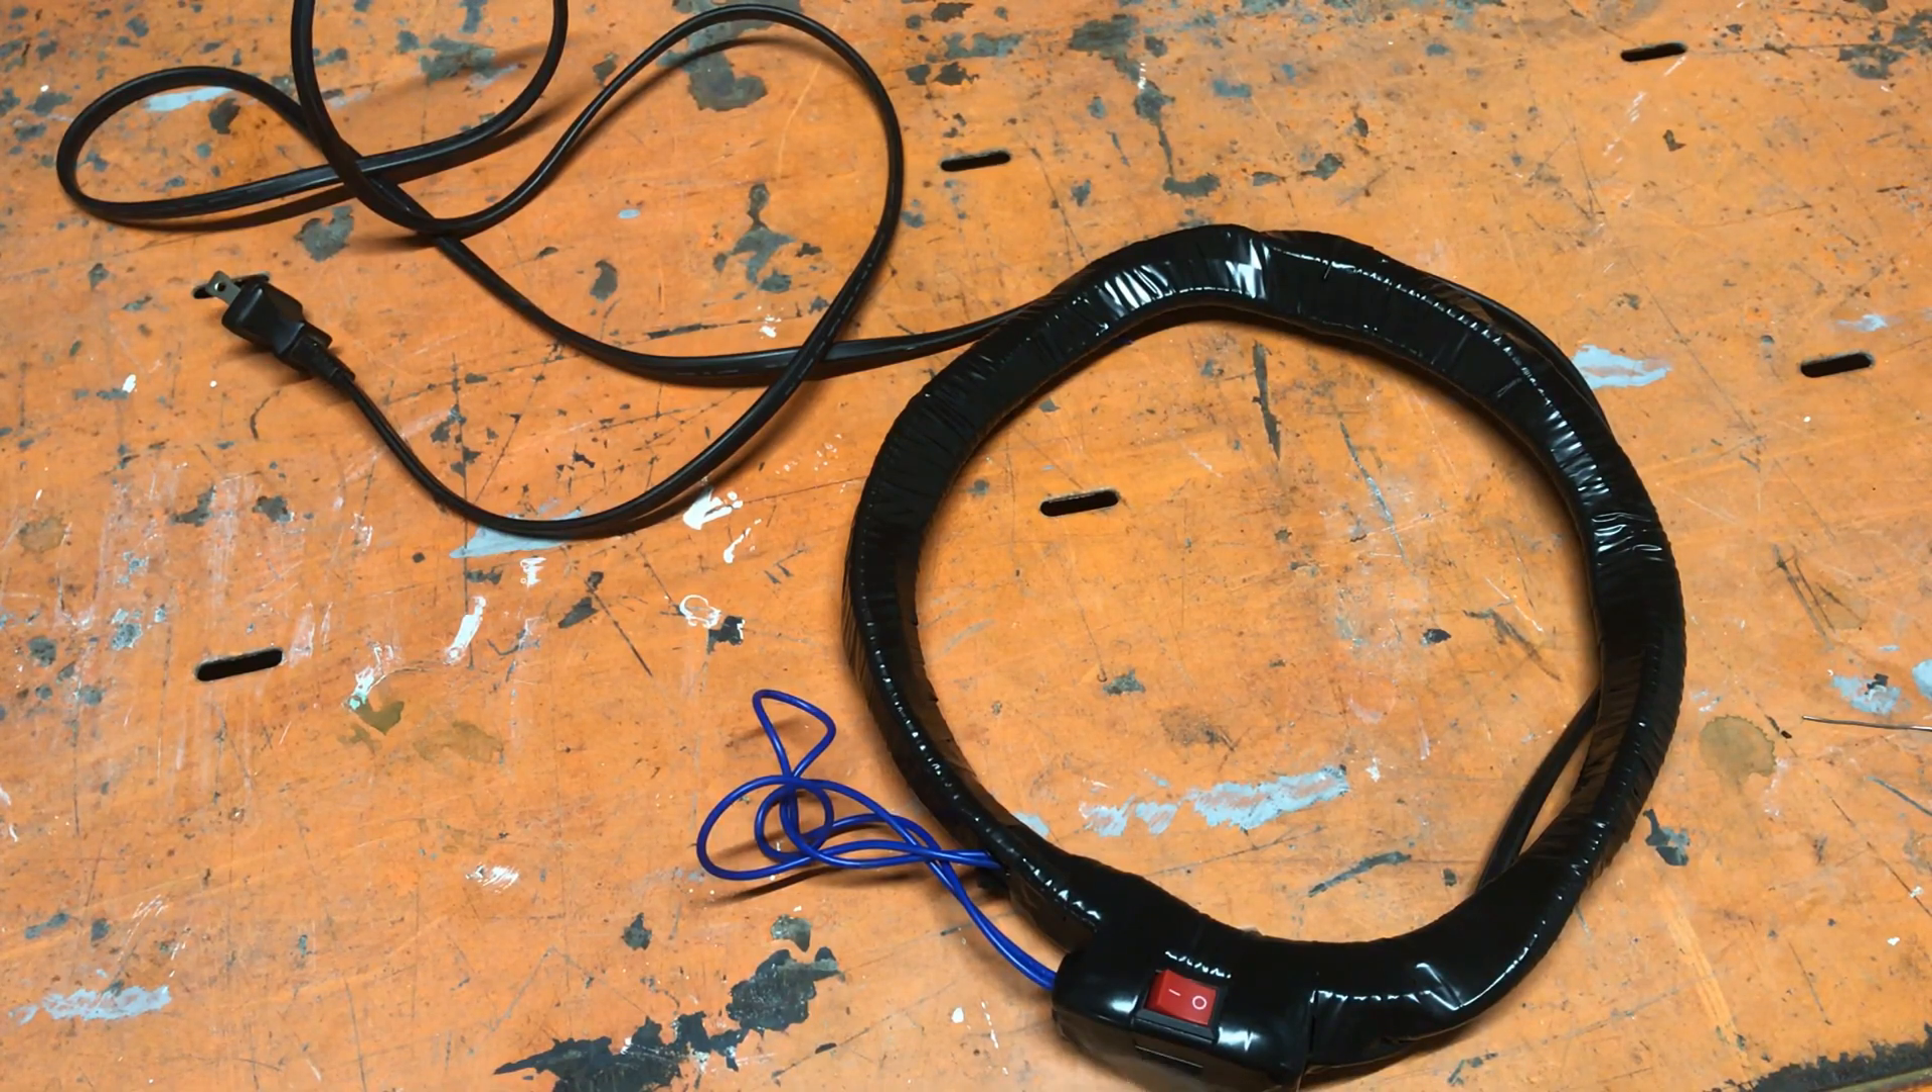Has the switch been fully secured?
Yes.